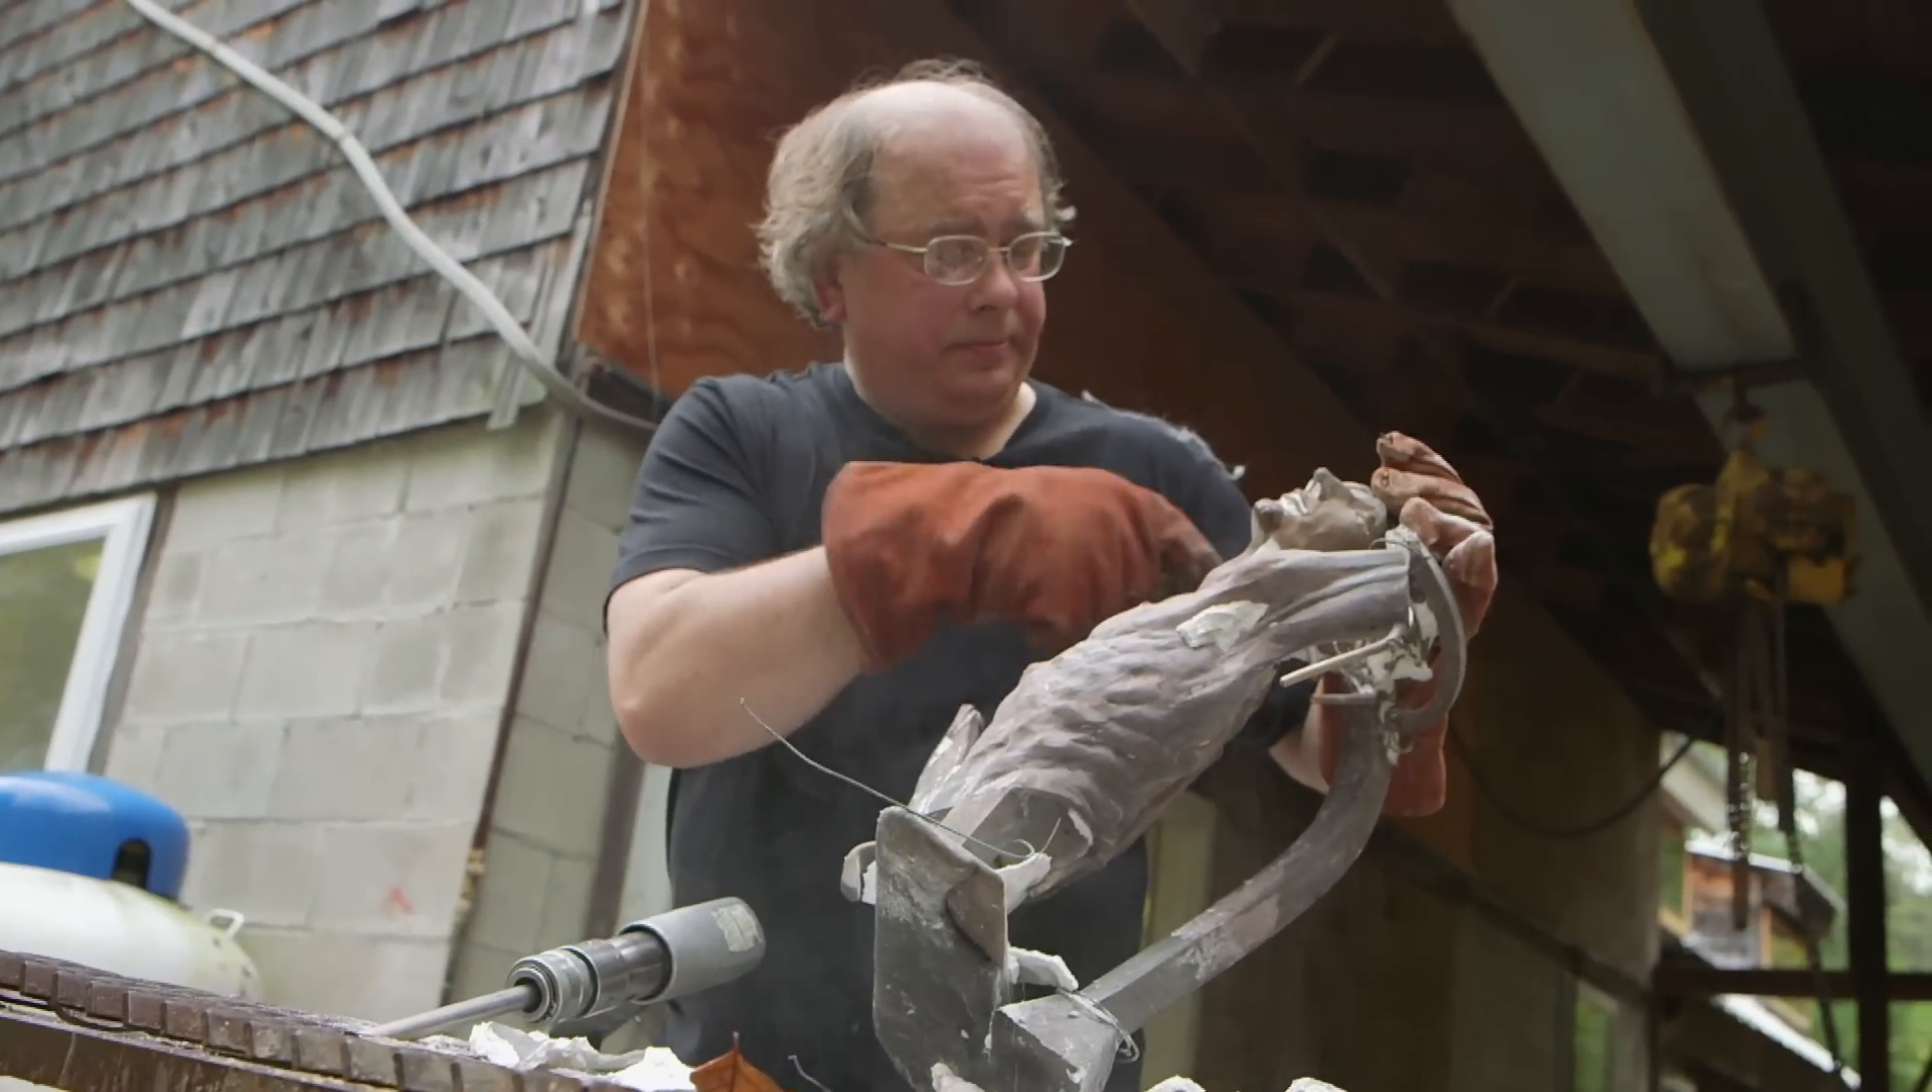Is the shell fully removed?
No.